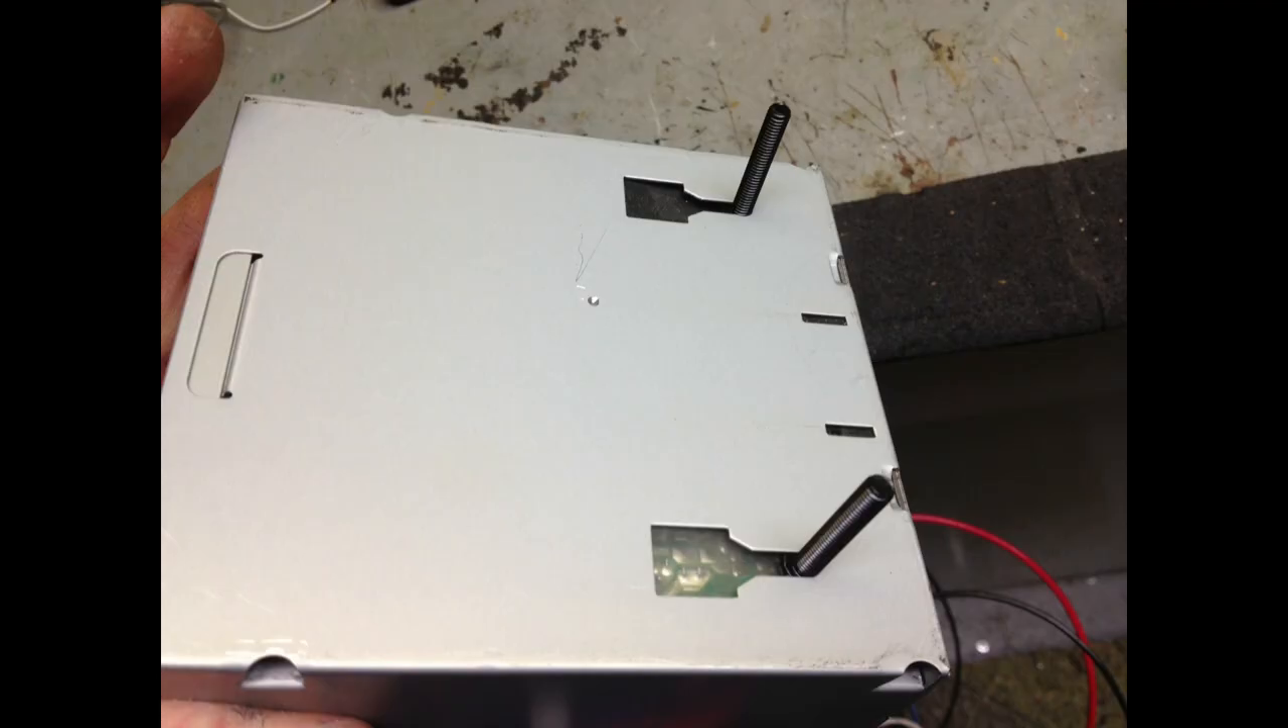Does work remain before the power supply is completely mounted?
Yes.